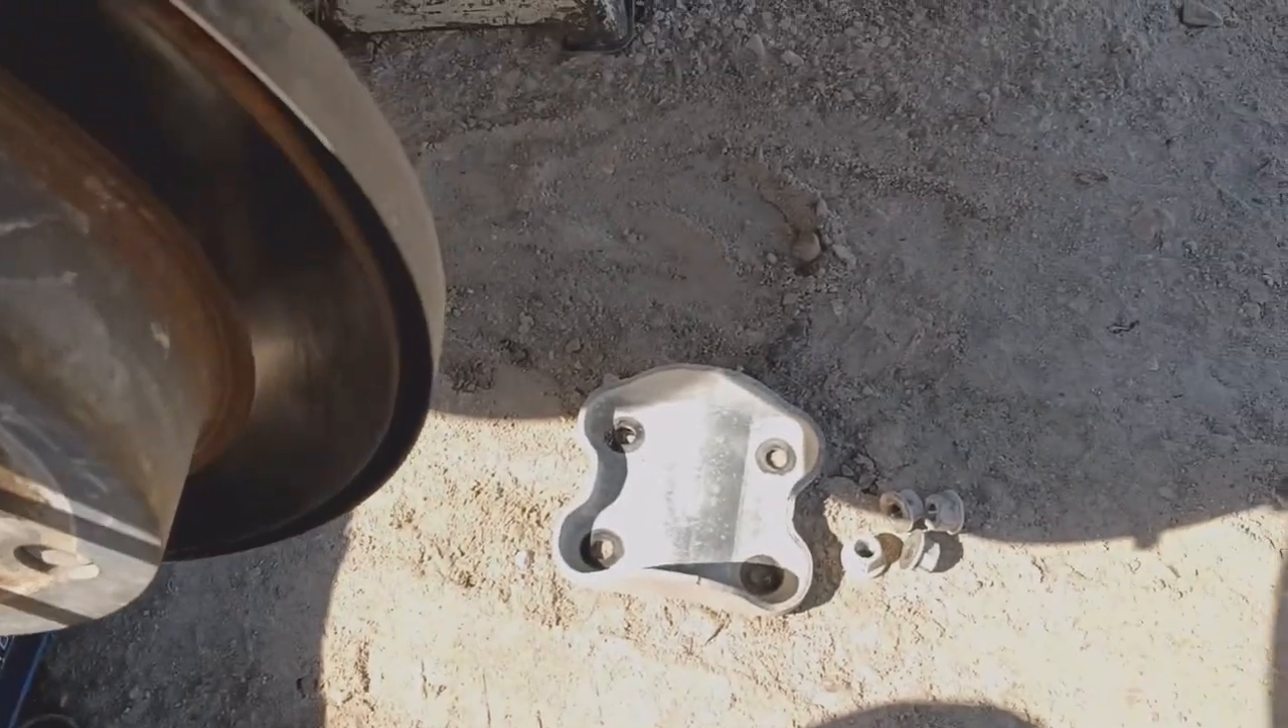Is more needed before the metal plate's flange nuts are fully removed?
No.